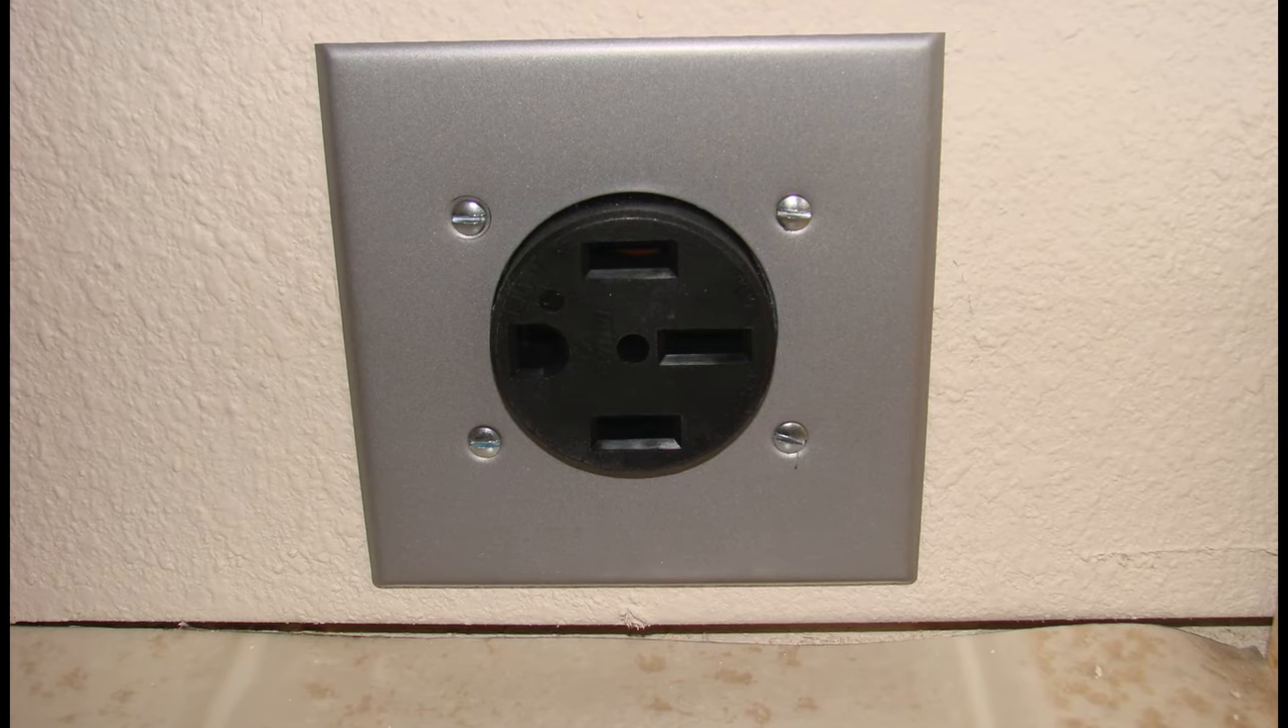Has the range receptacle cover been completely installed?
Yes.